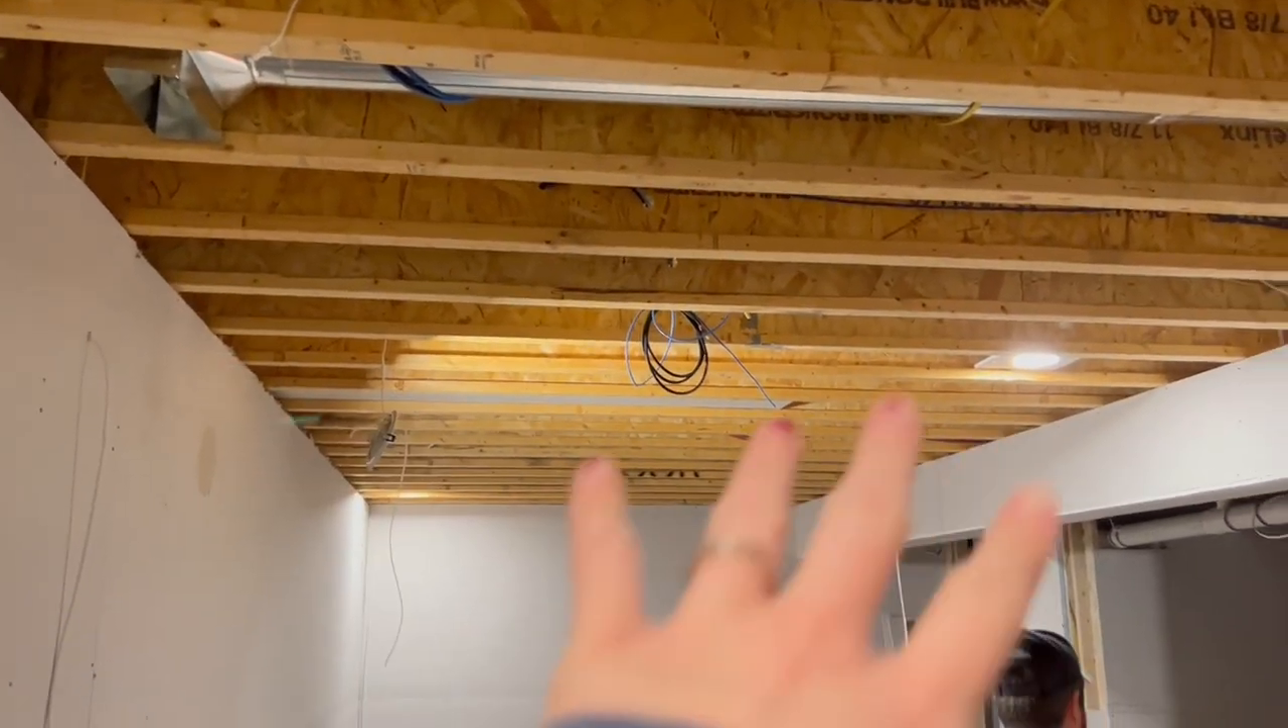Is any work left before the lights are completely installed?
Yes.